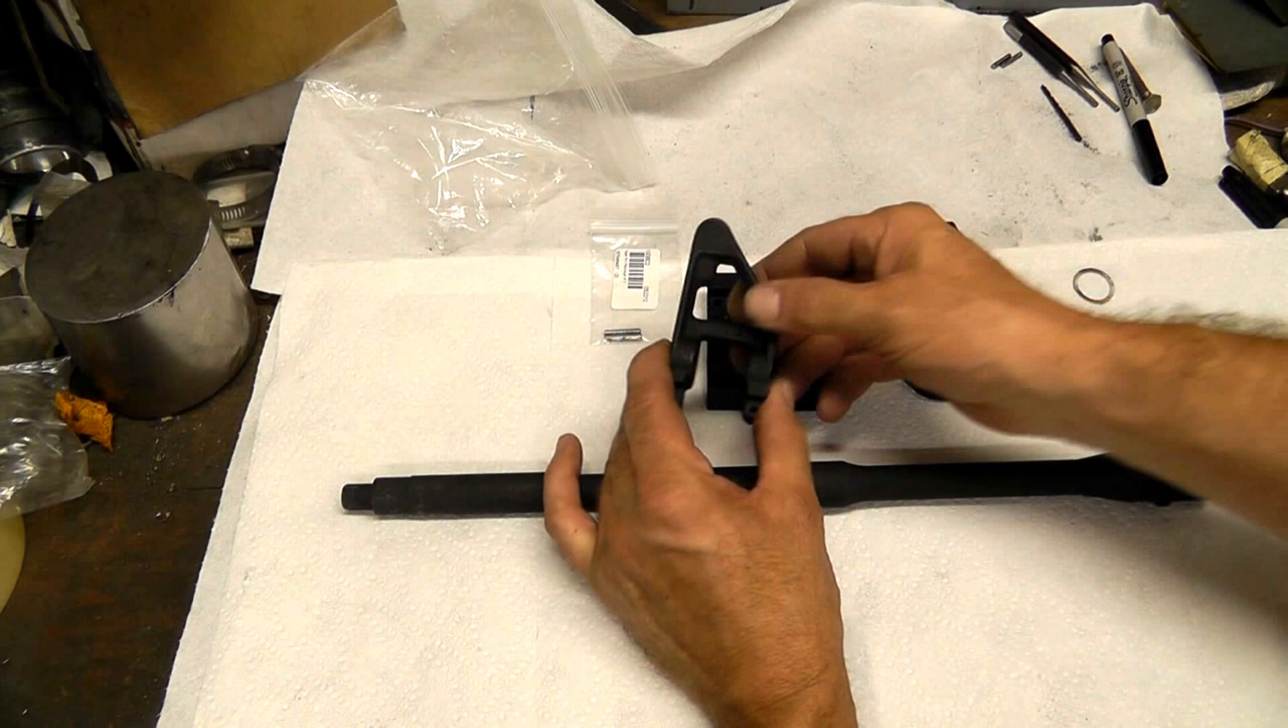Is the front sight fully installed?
No.